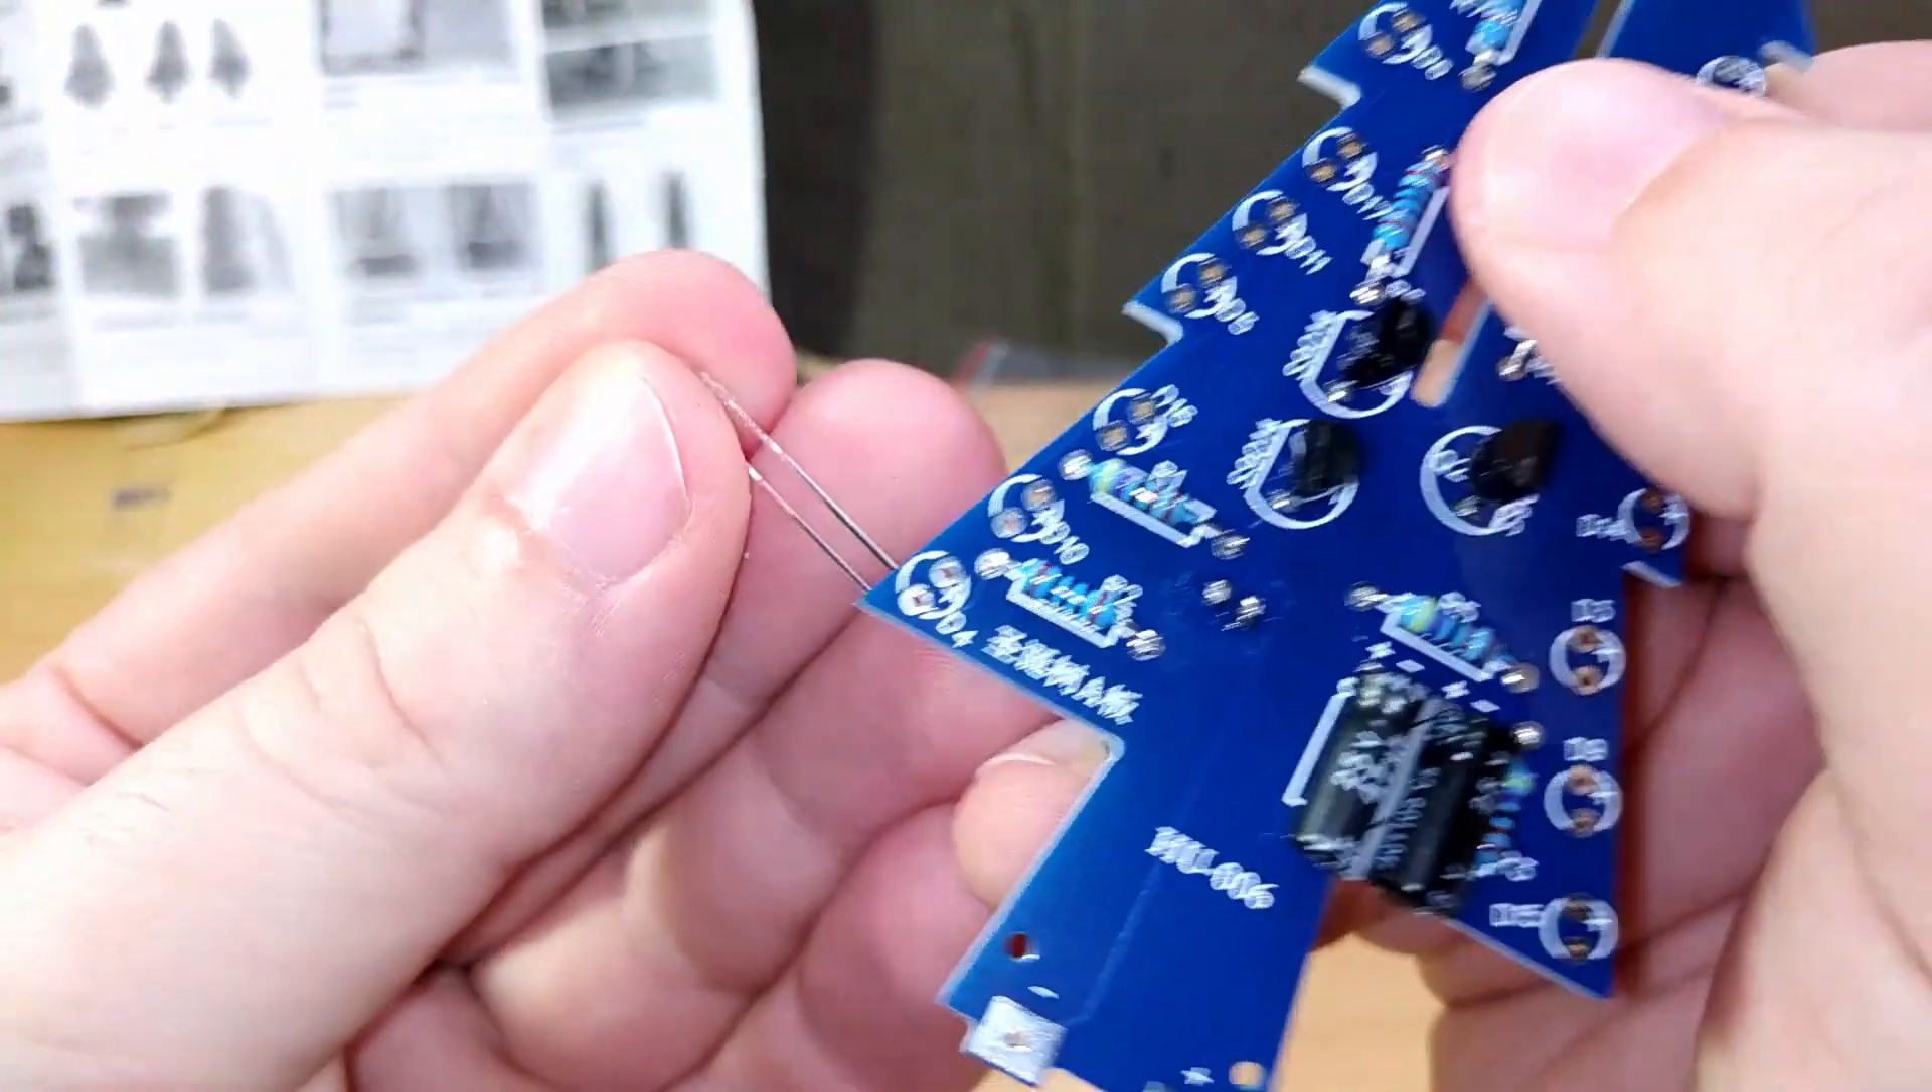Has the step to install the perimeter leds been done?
No.